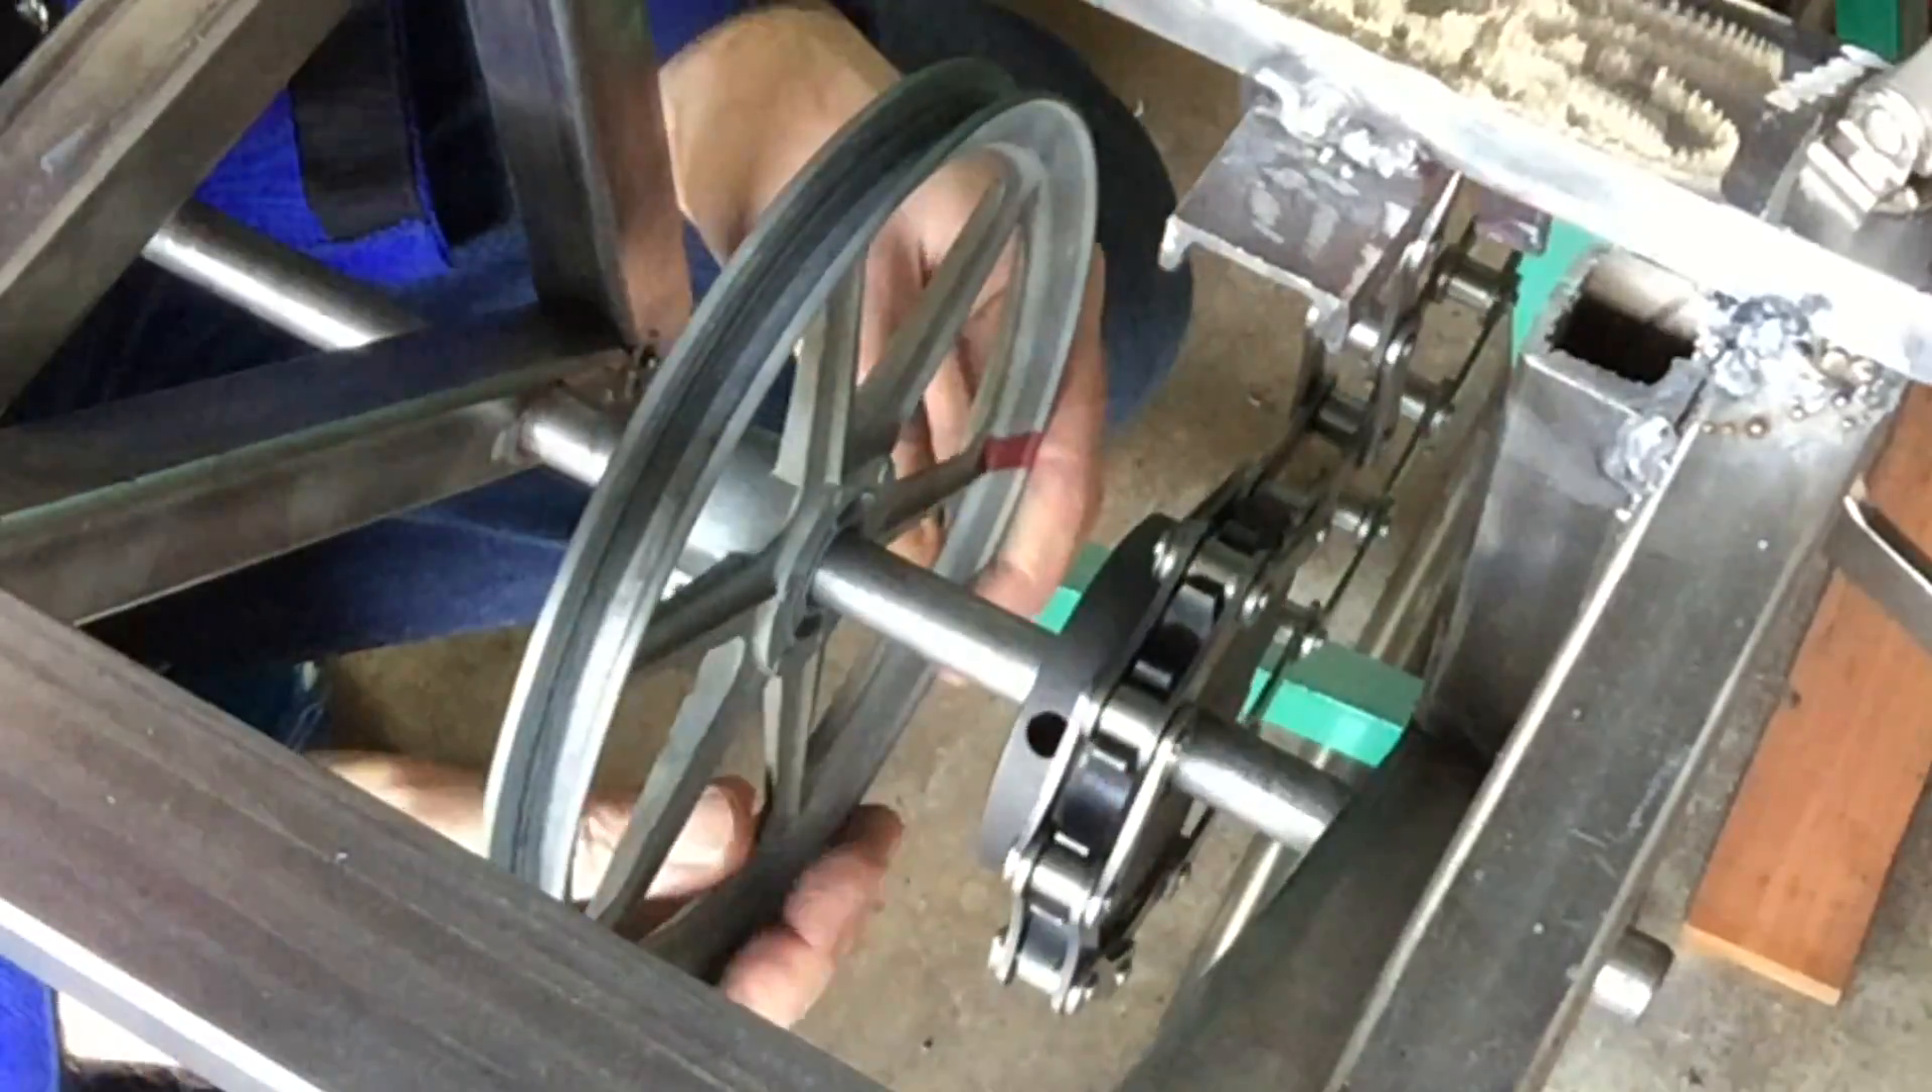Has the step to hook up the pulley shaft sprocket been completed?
Yes.